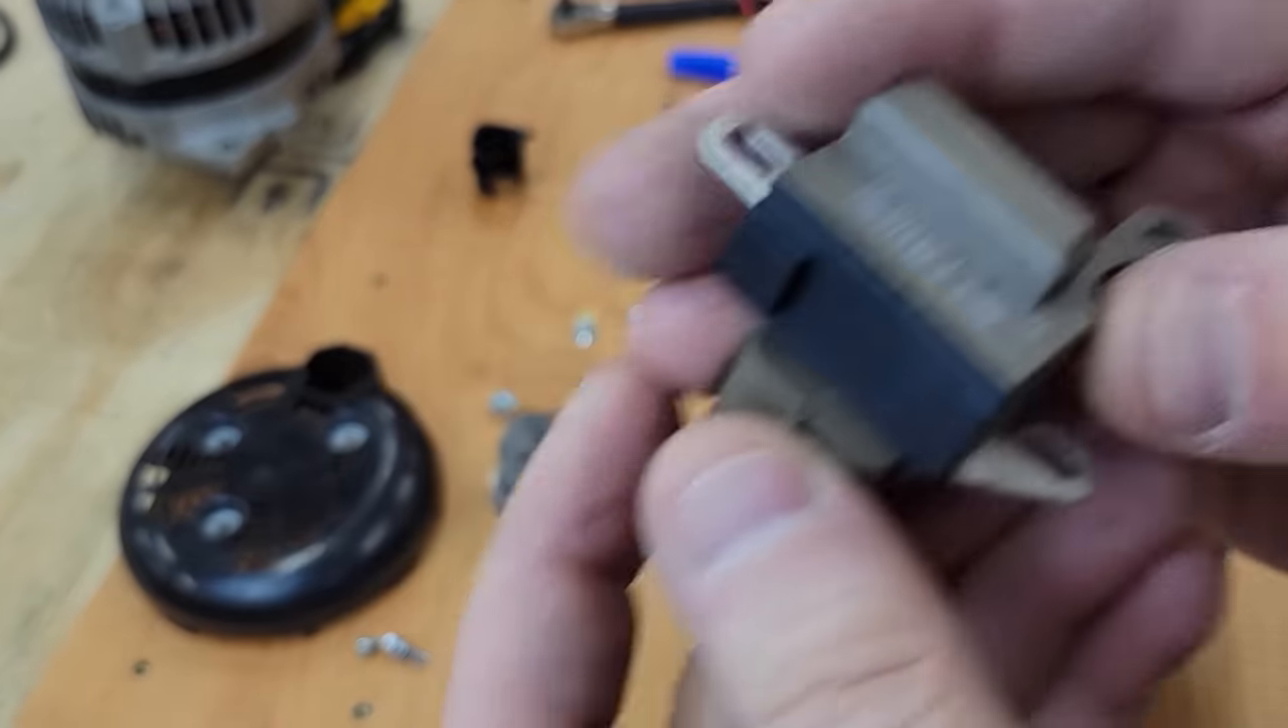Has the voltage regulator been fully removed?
Yes.